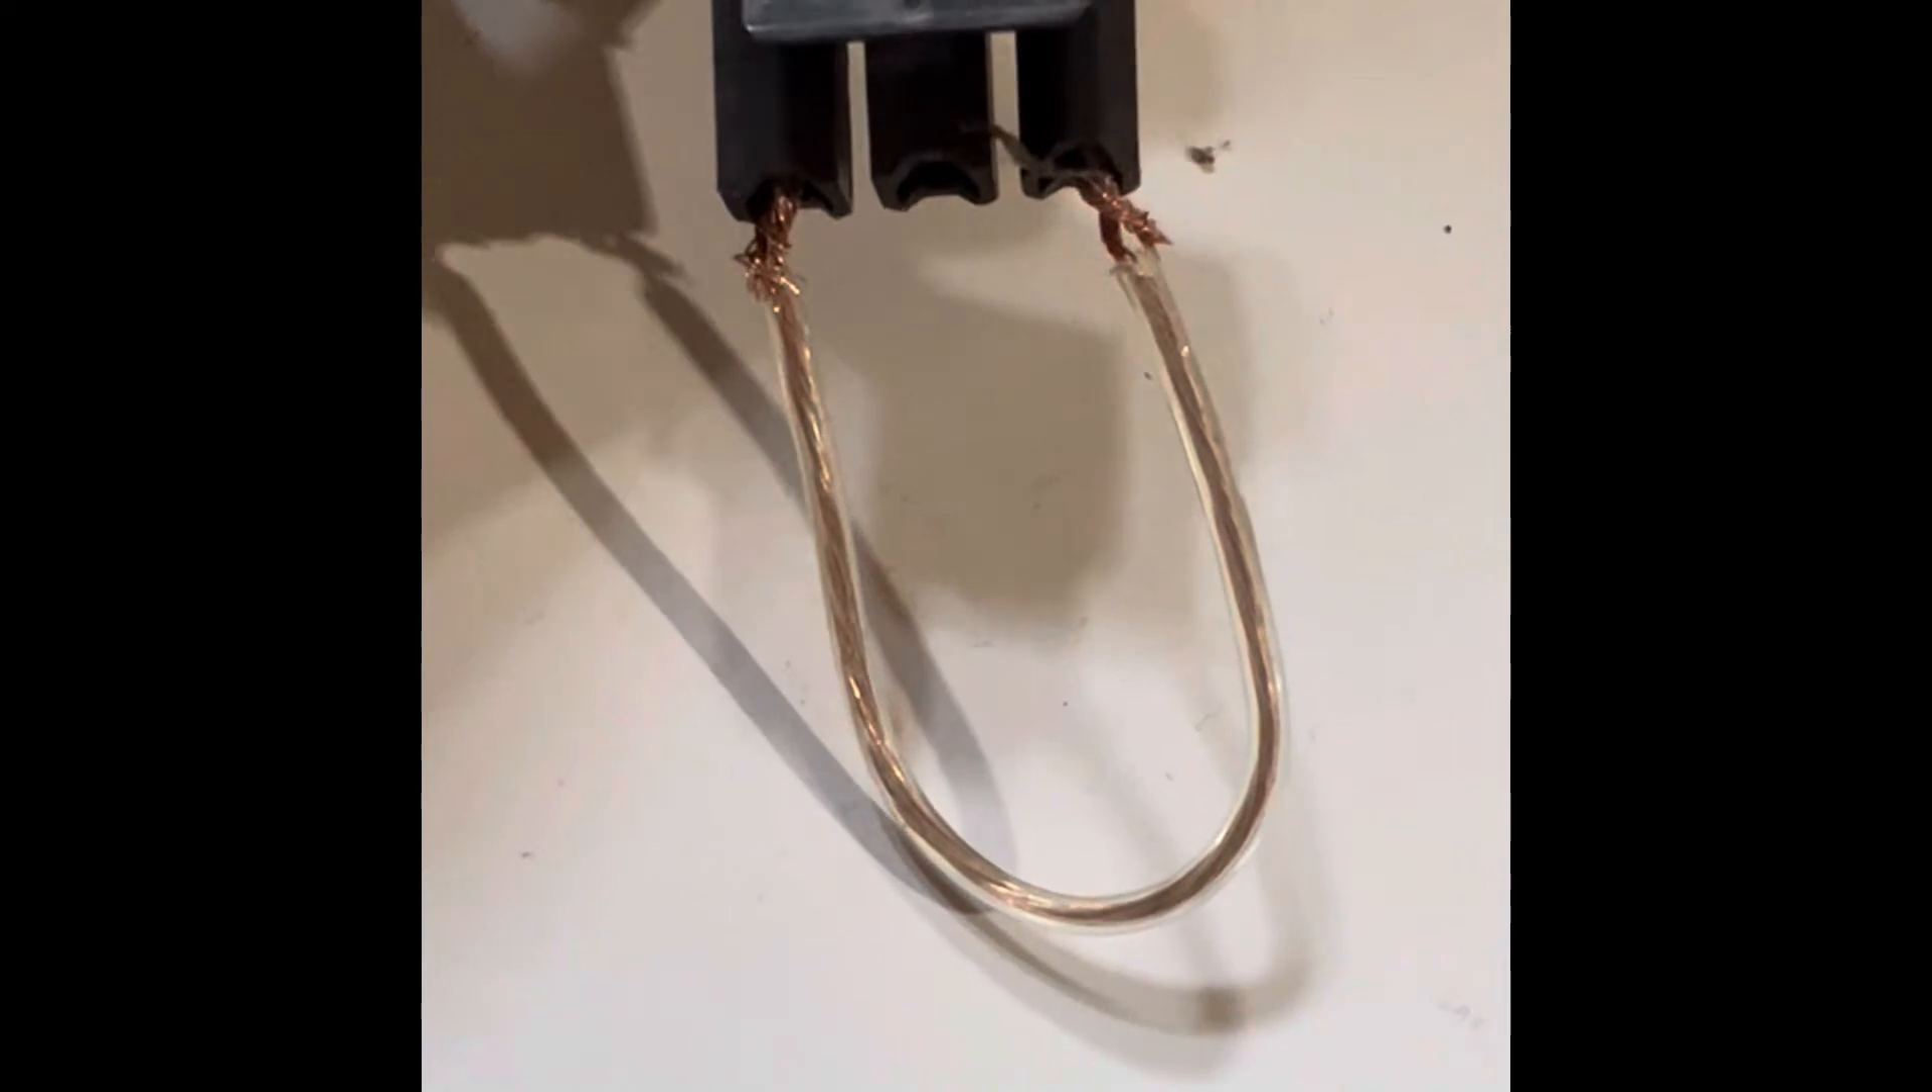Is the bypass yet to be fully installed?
No.